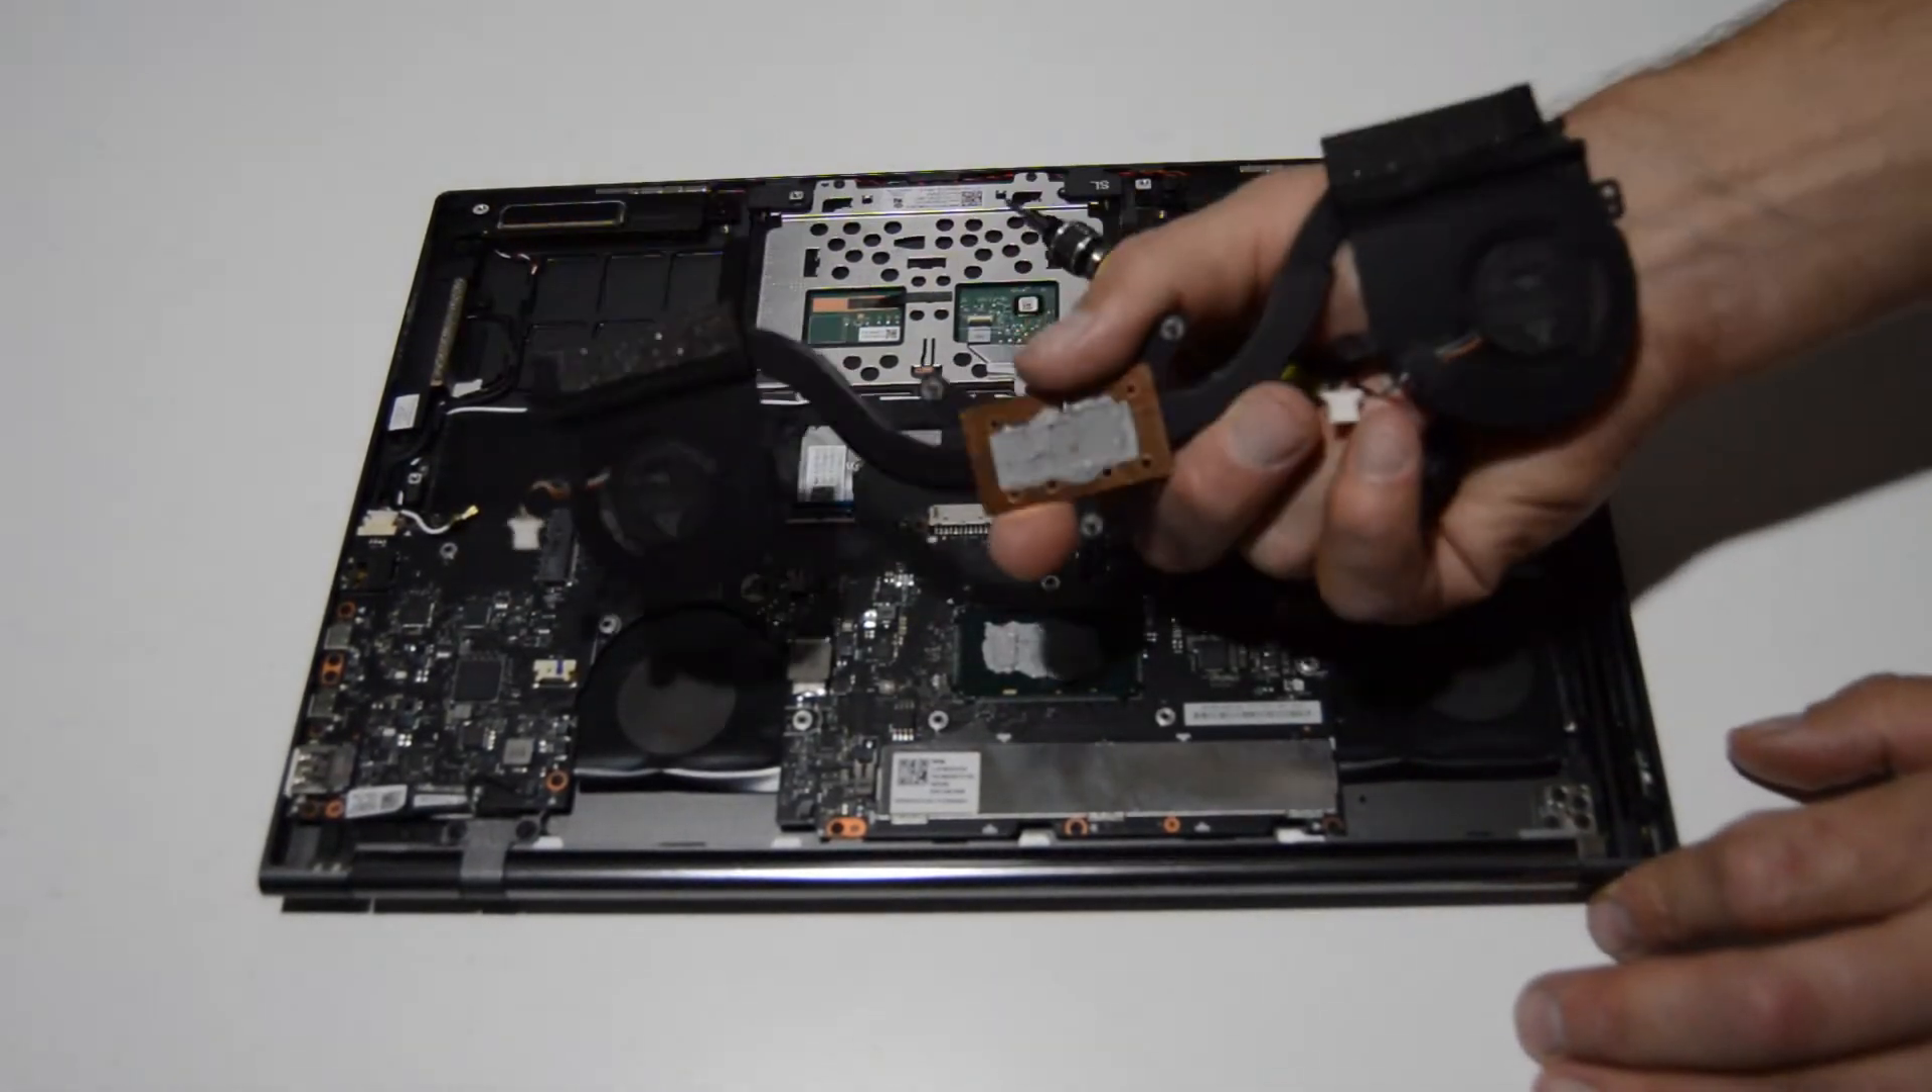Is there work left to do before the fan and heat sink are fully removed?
No.